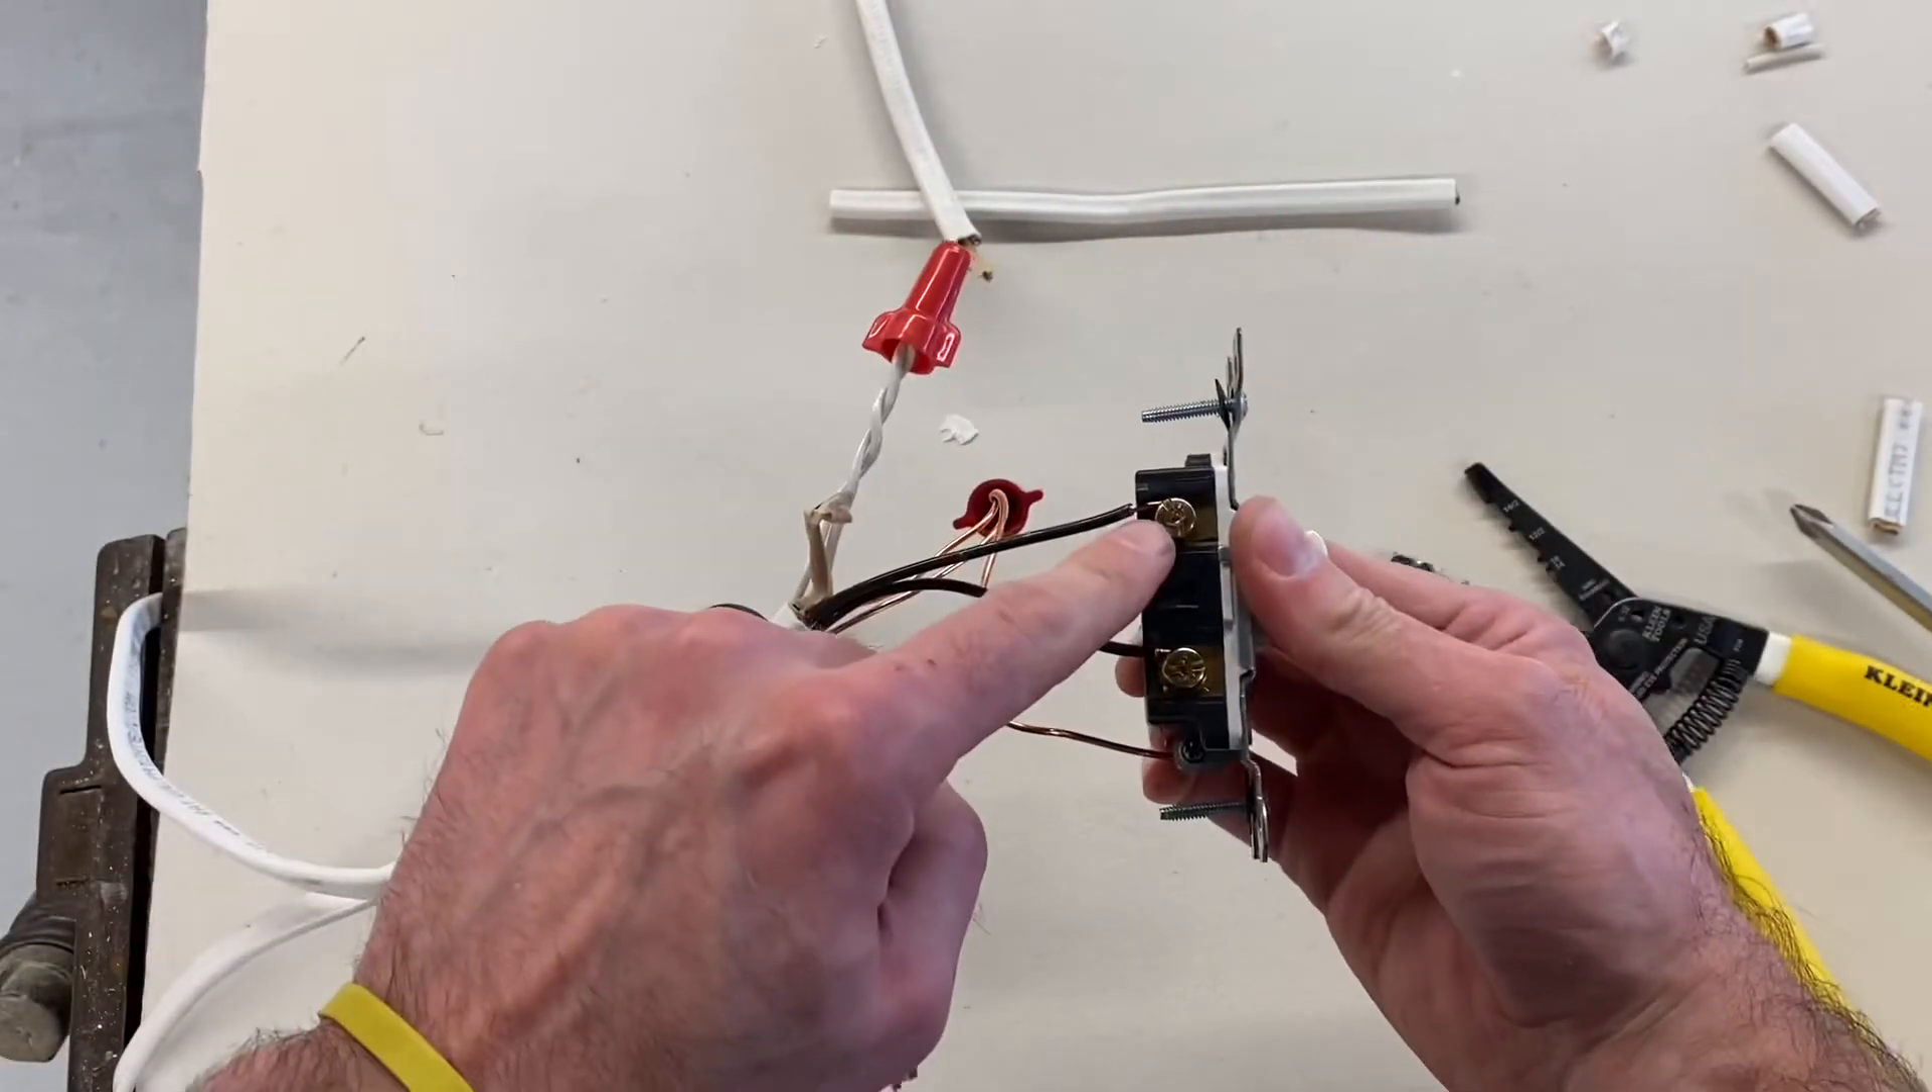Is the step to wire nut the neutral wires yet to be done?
No.